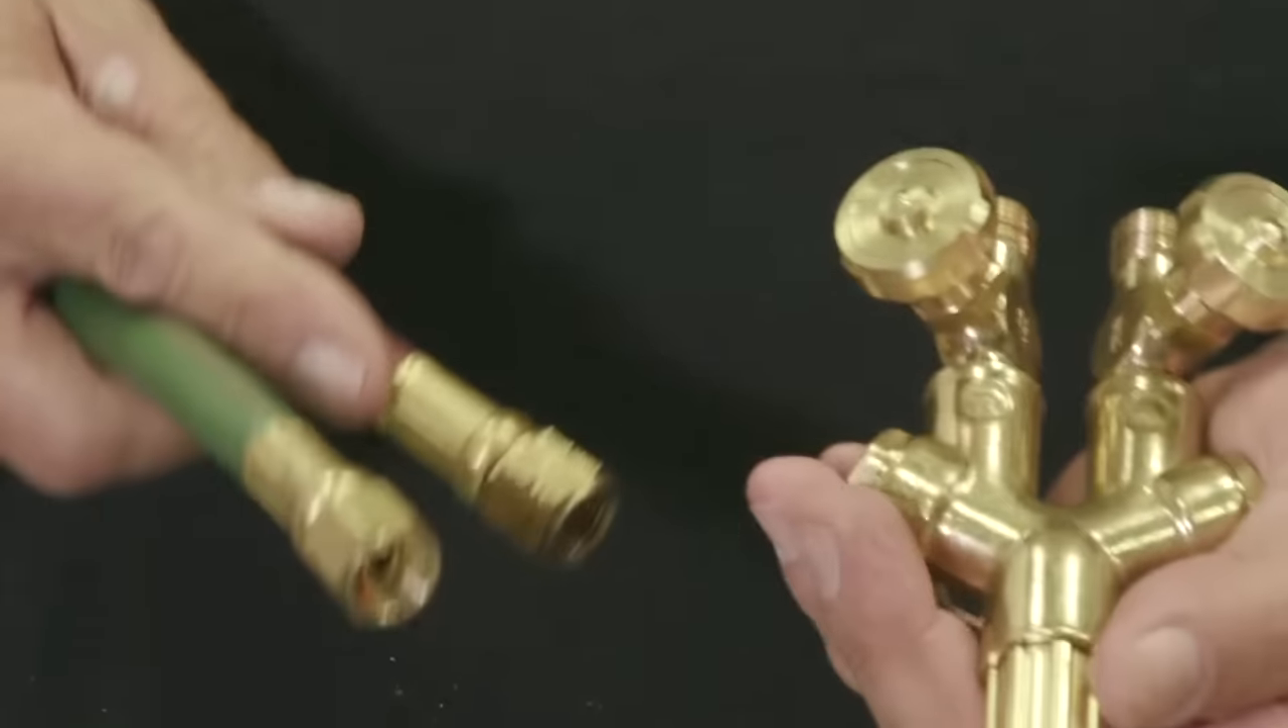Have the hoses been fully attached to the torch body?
No.